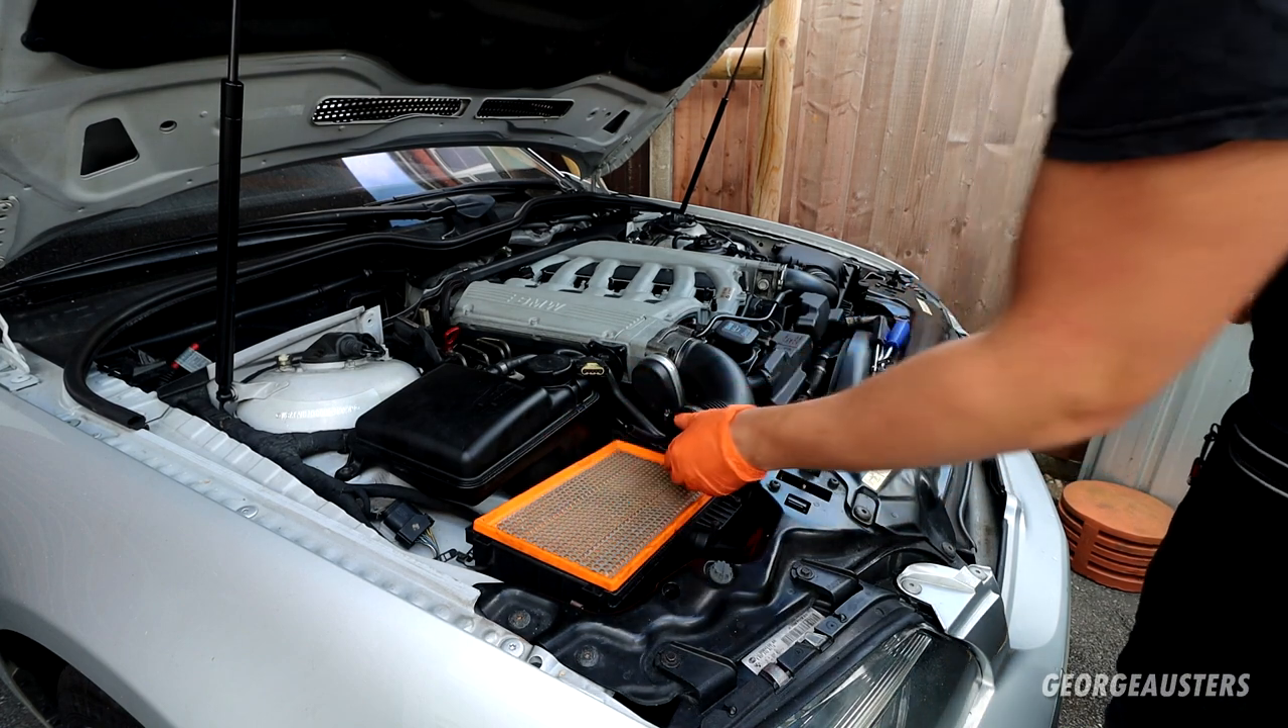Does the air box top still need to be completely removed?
No.